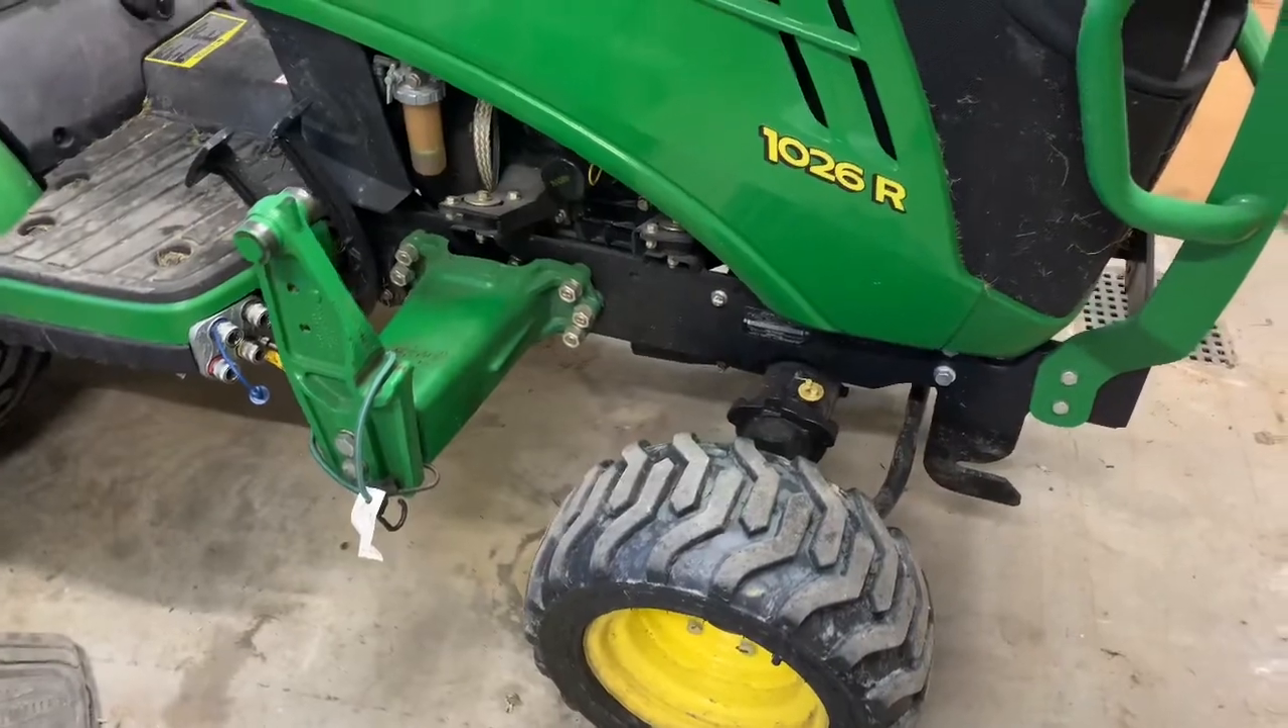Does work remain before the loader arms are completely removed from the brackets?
No.